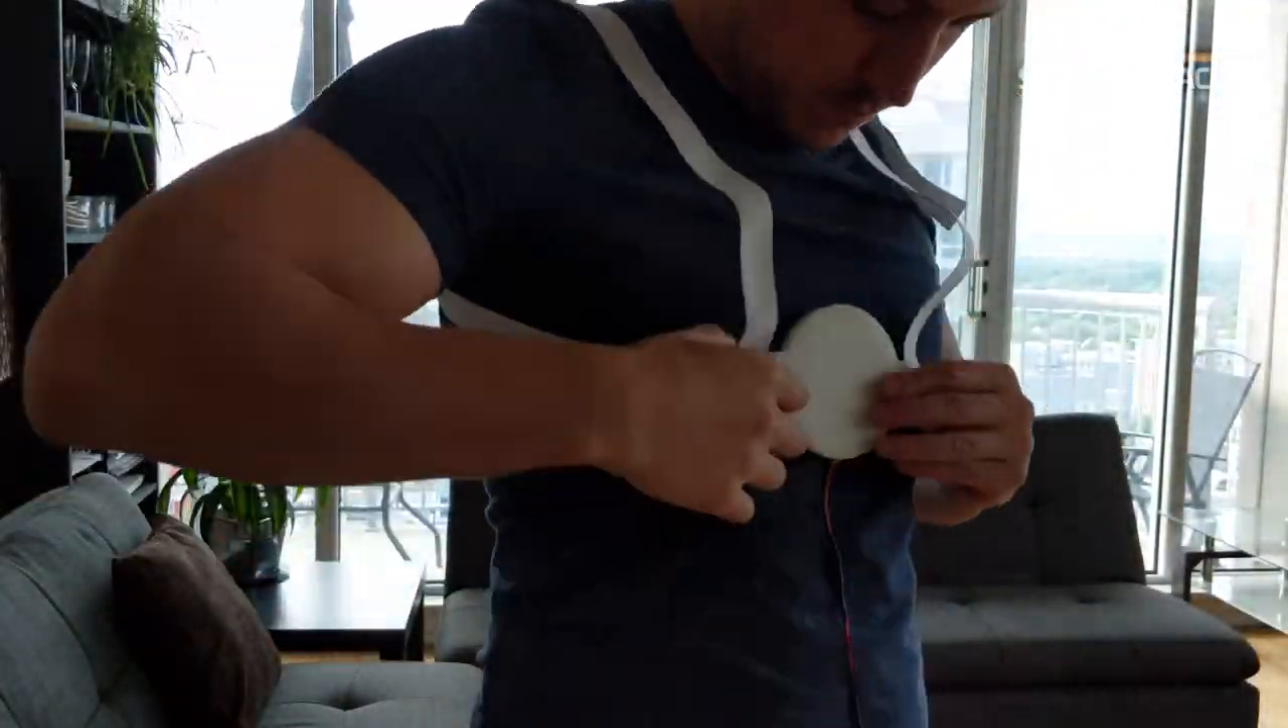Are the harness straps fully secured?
No.